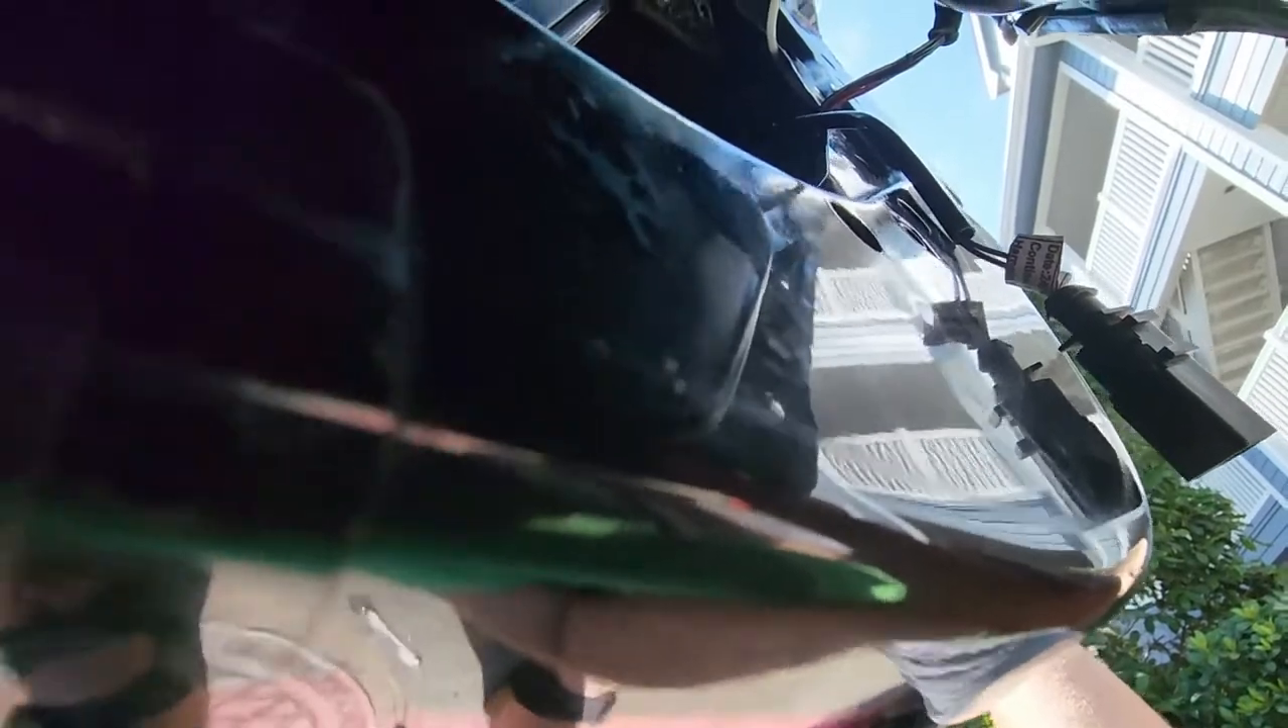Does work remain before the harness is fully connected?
Yes.